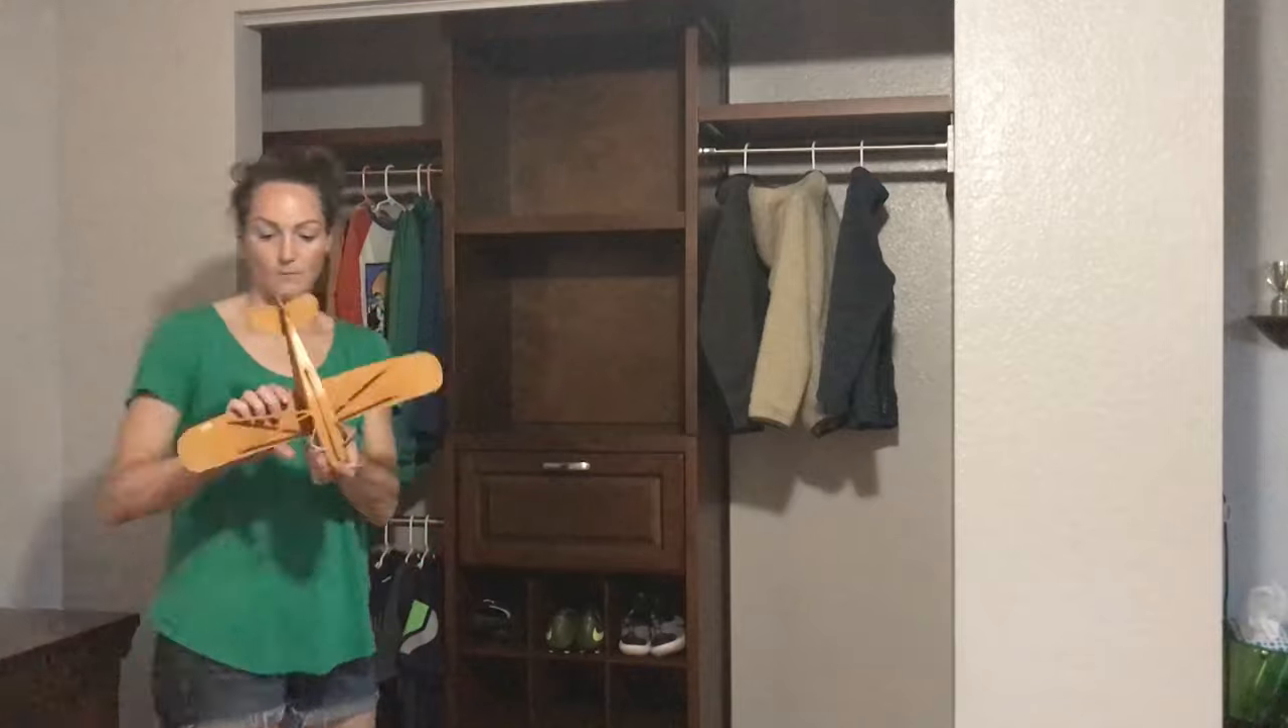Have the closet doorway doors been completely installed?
No.